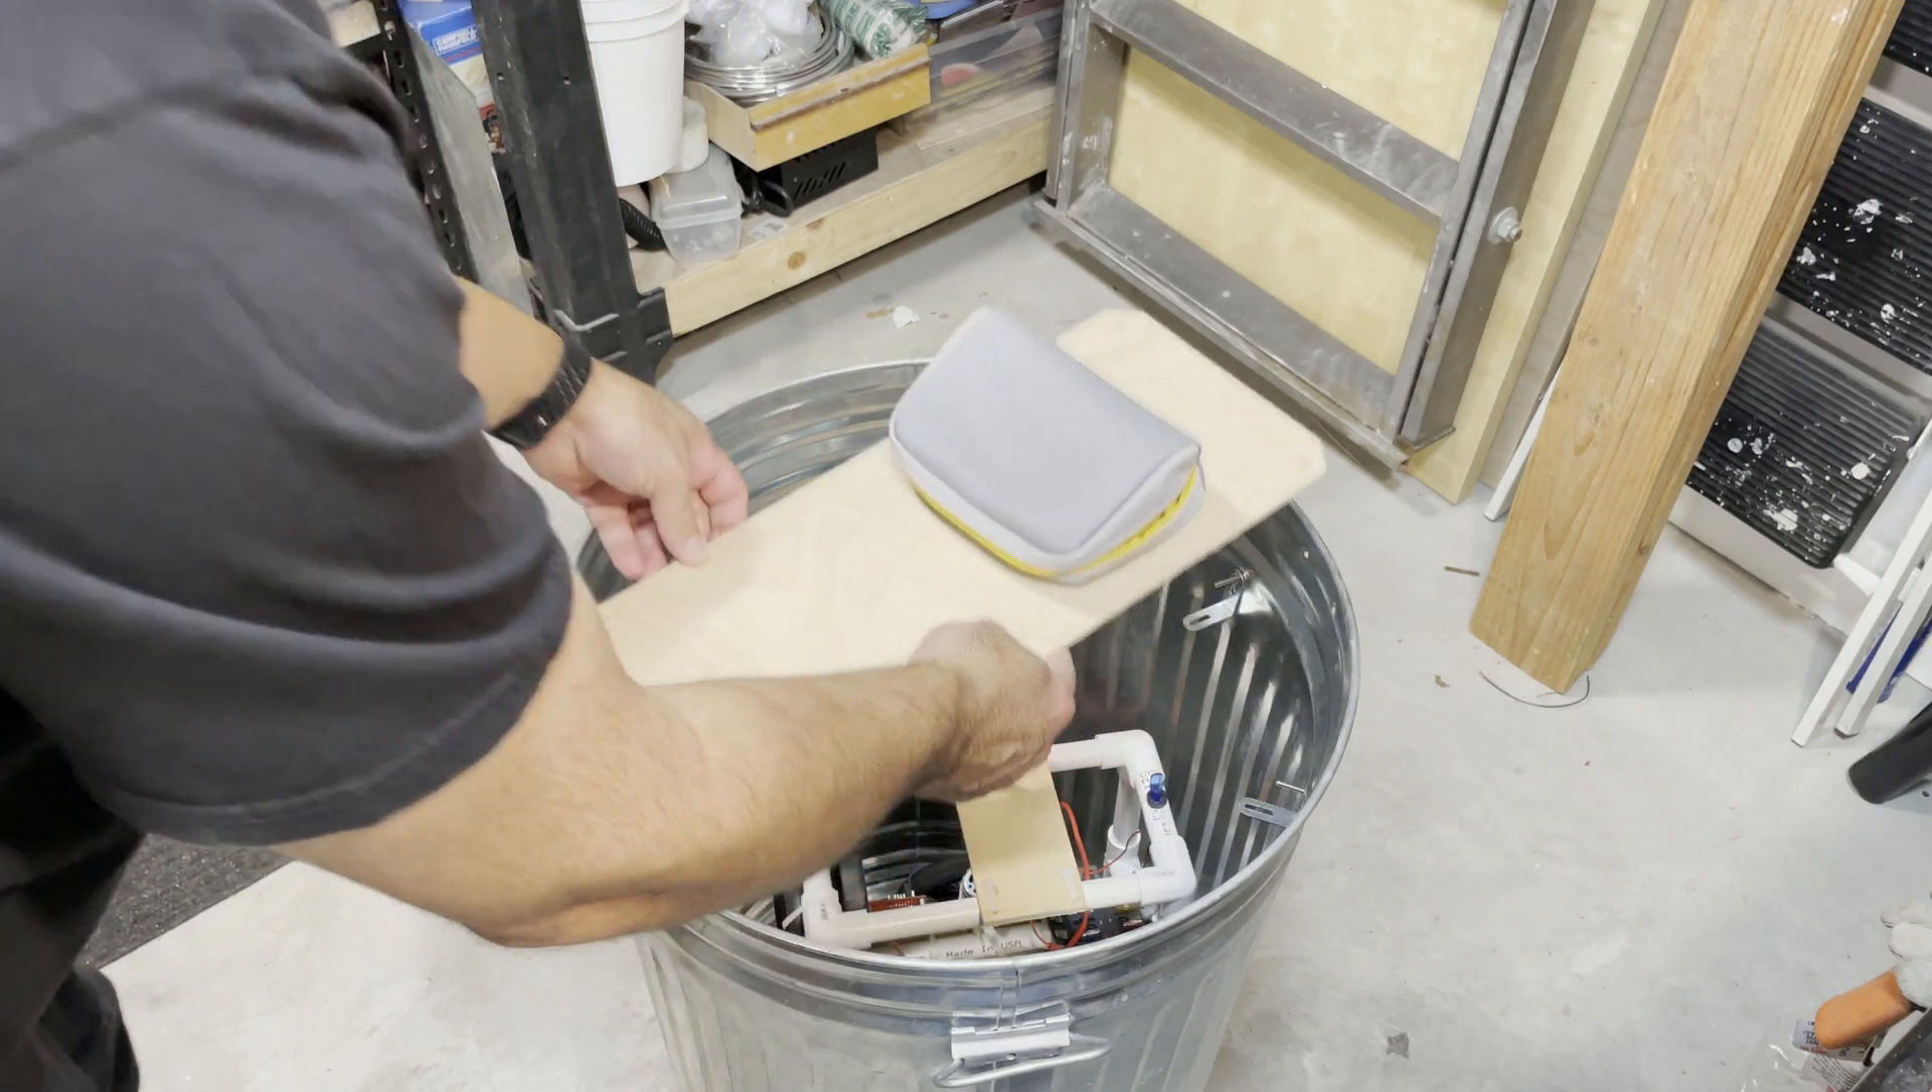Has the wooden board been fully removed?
No.